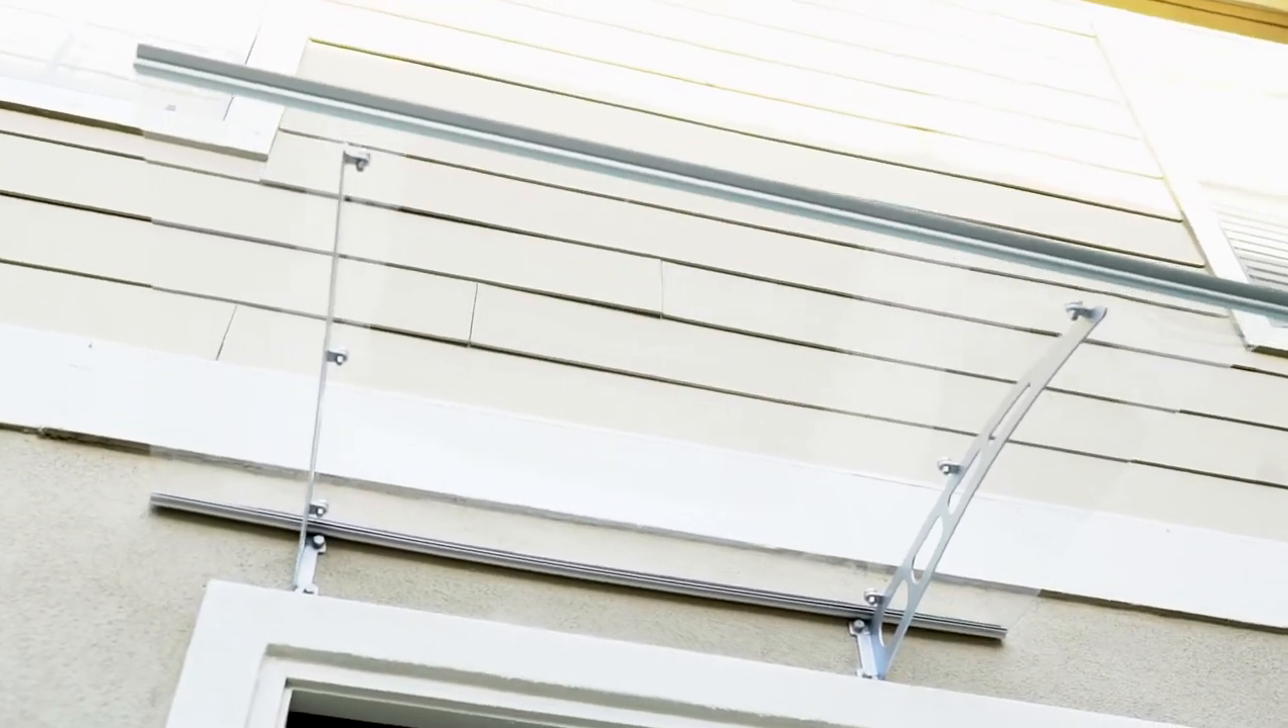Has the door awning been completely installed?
Yes.